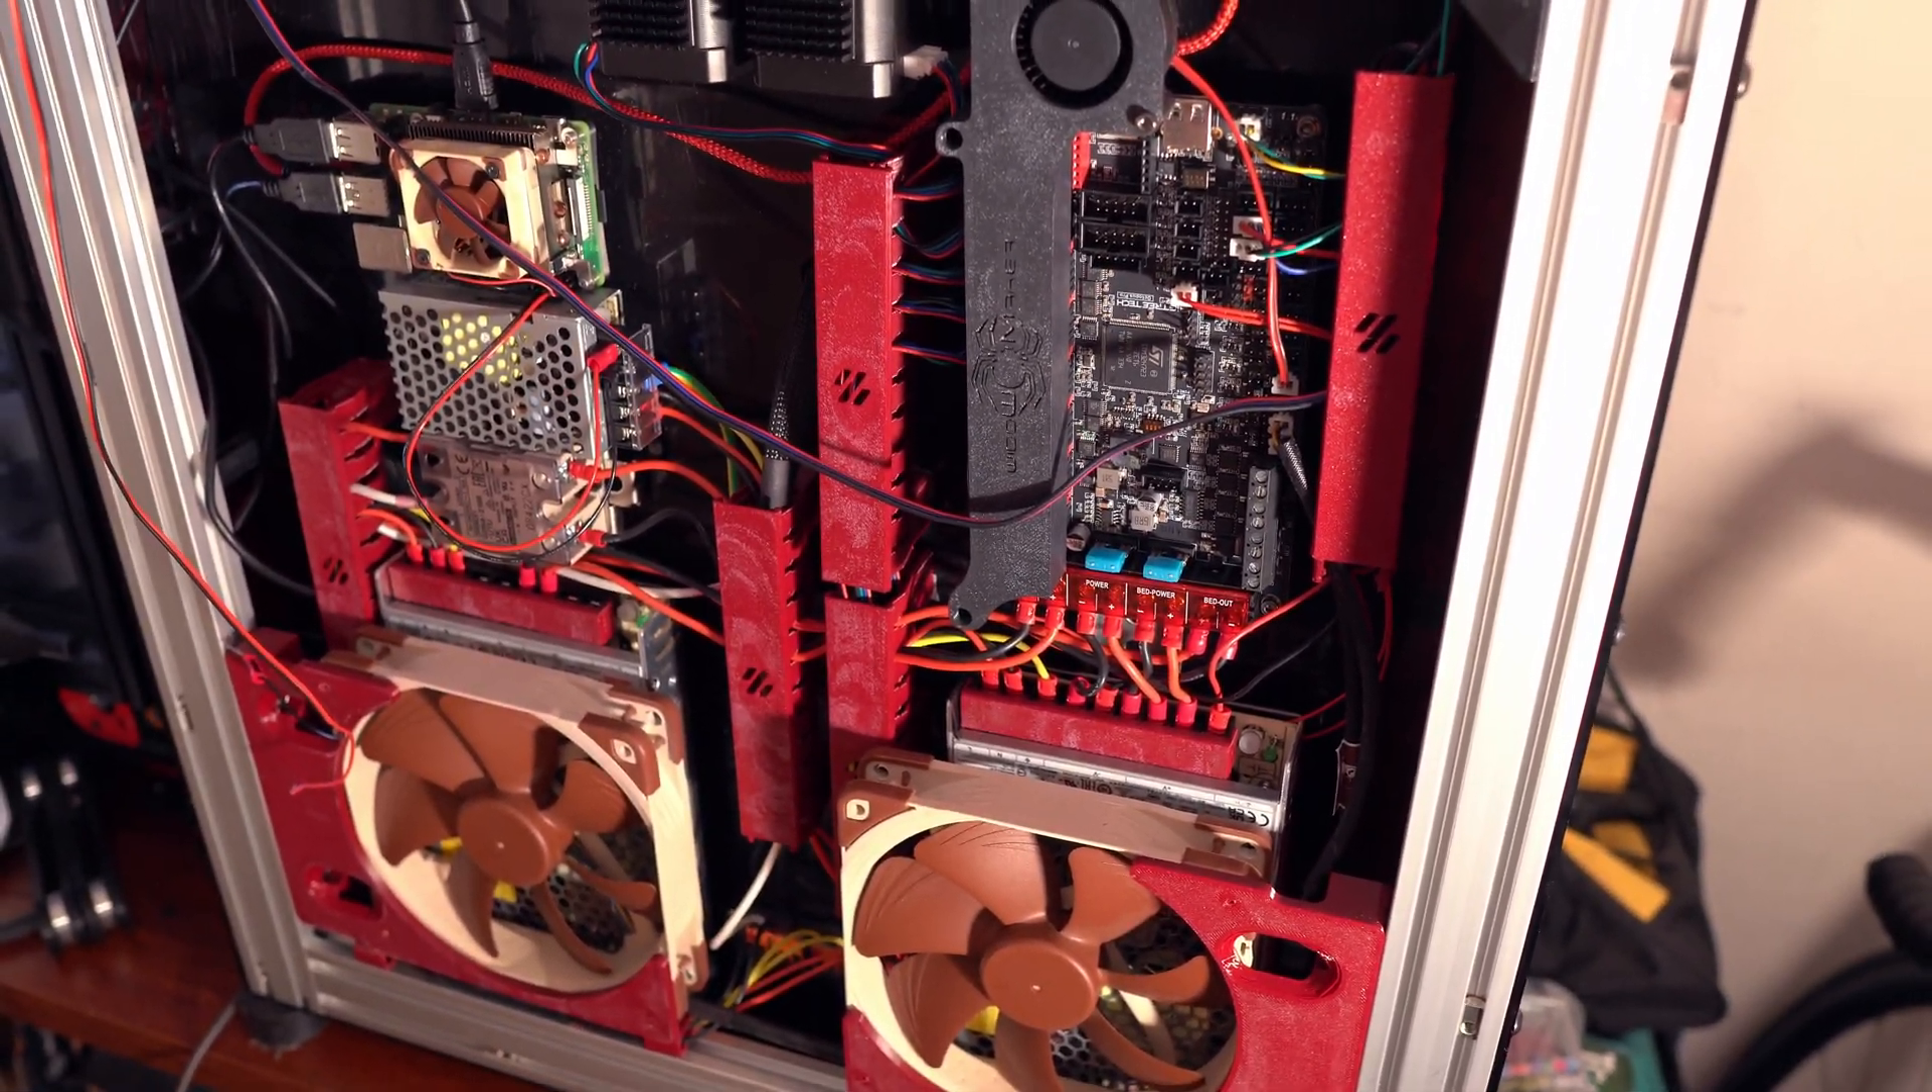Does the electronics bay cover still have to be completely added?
Yes.